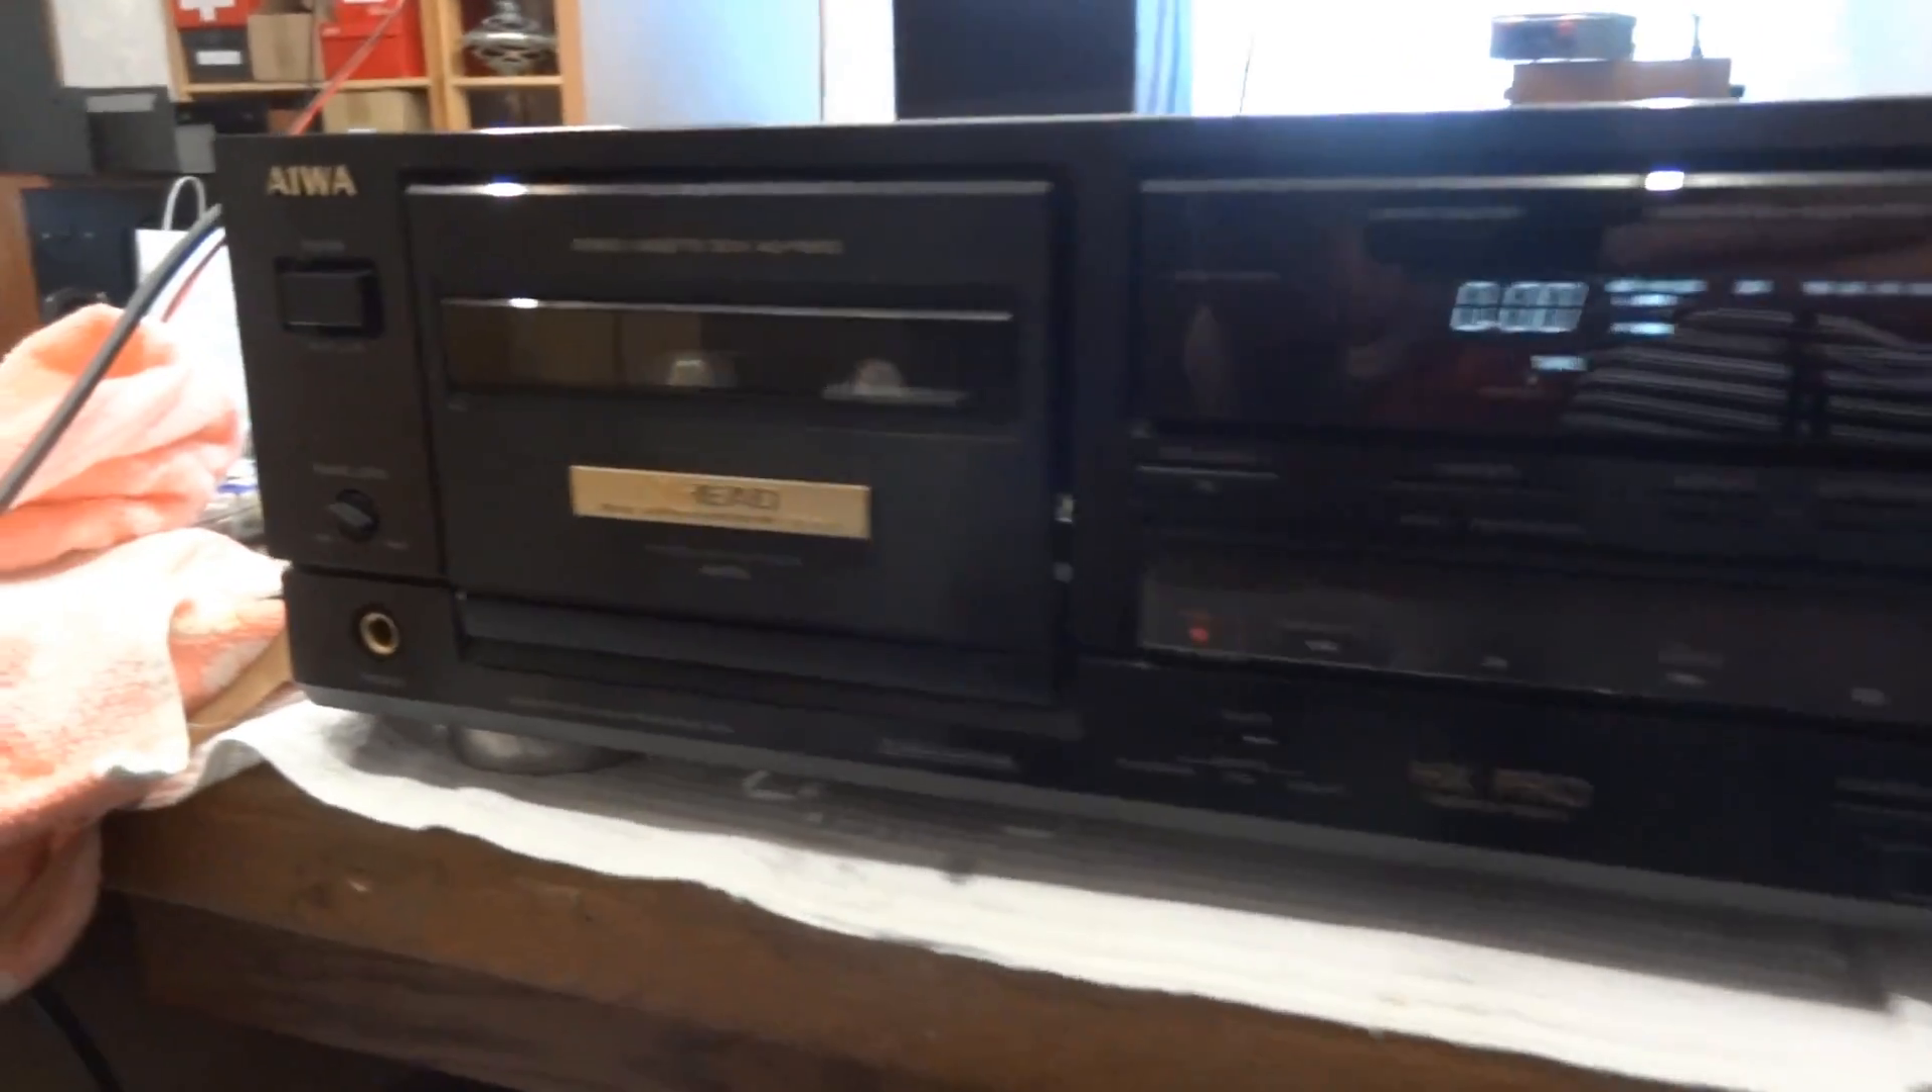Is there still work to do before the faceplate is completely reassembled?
No.